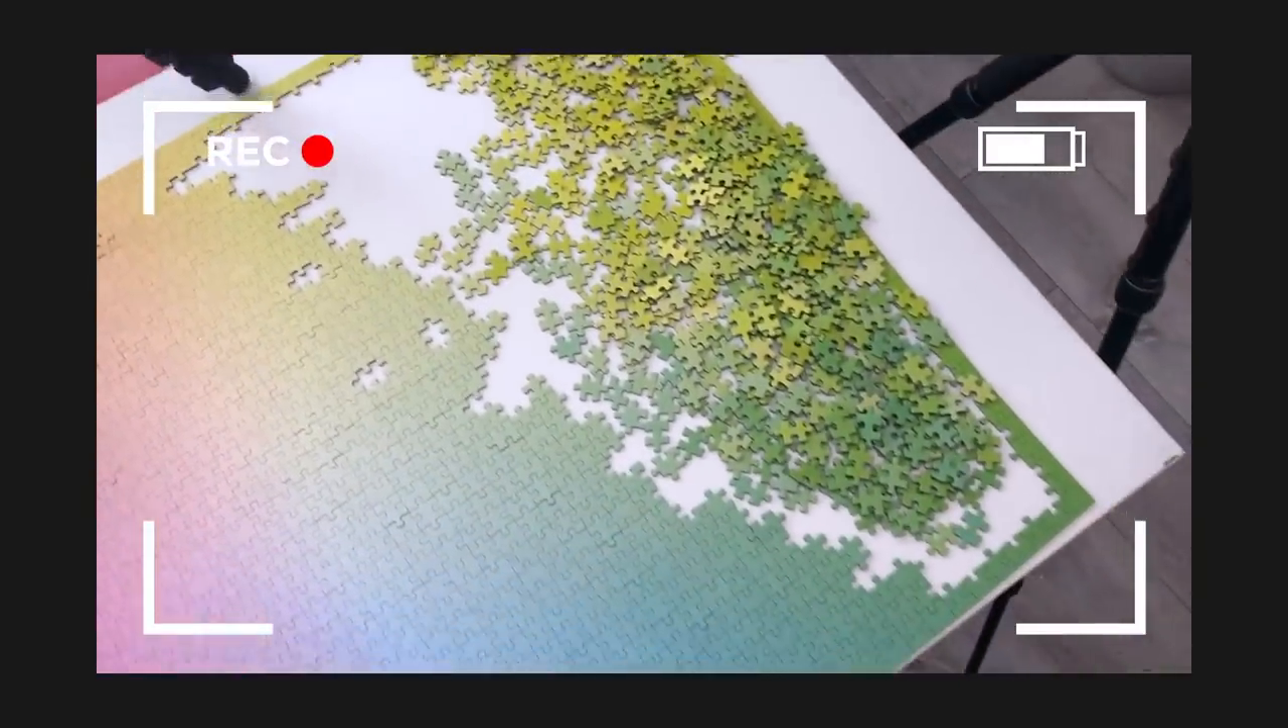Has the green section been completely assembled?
No.